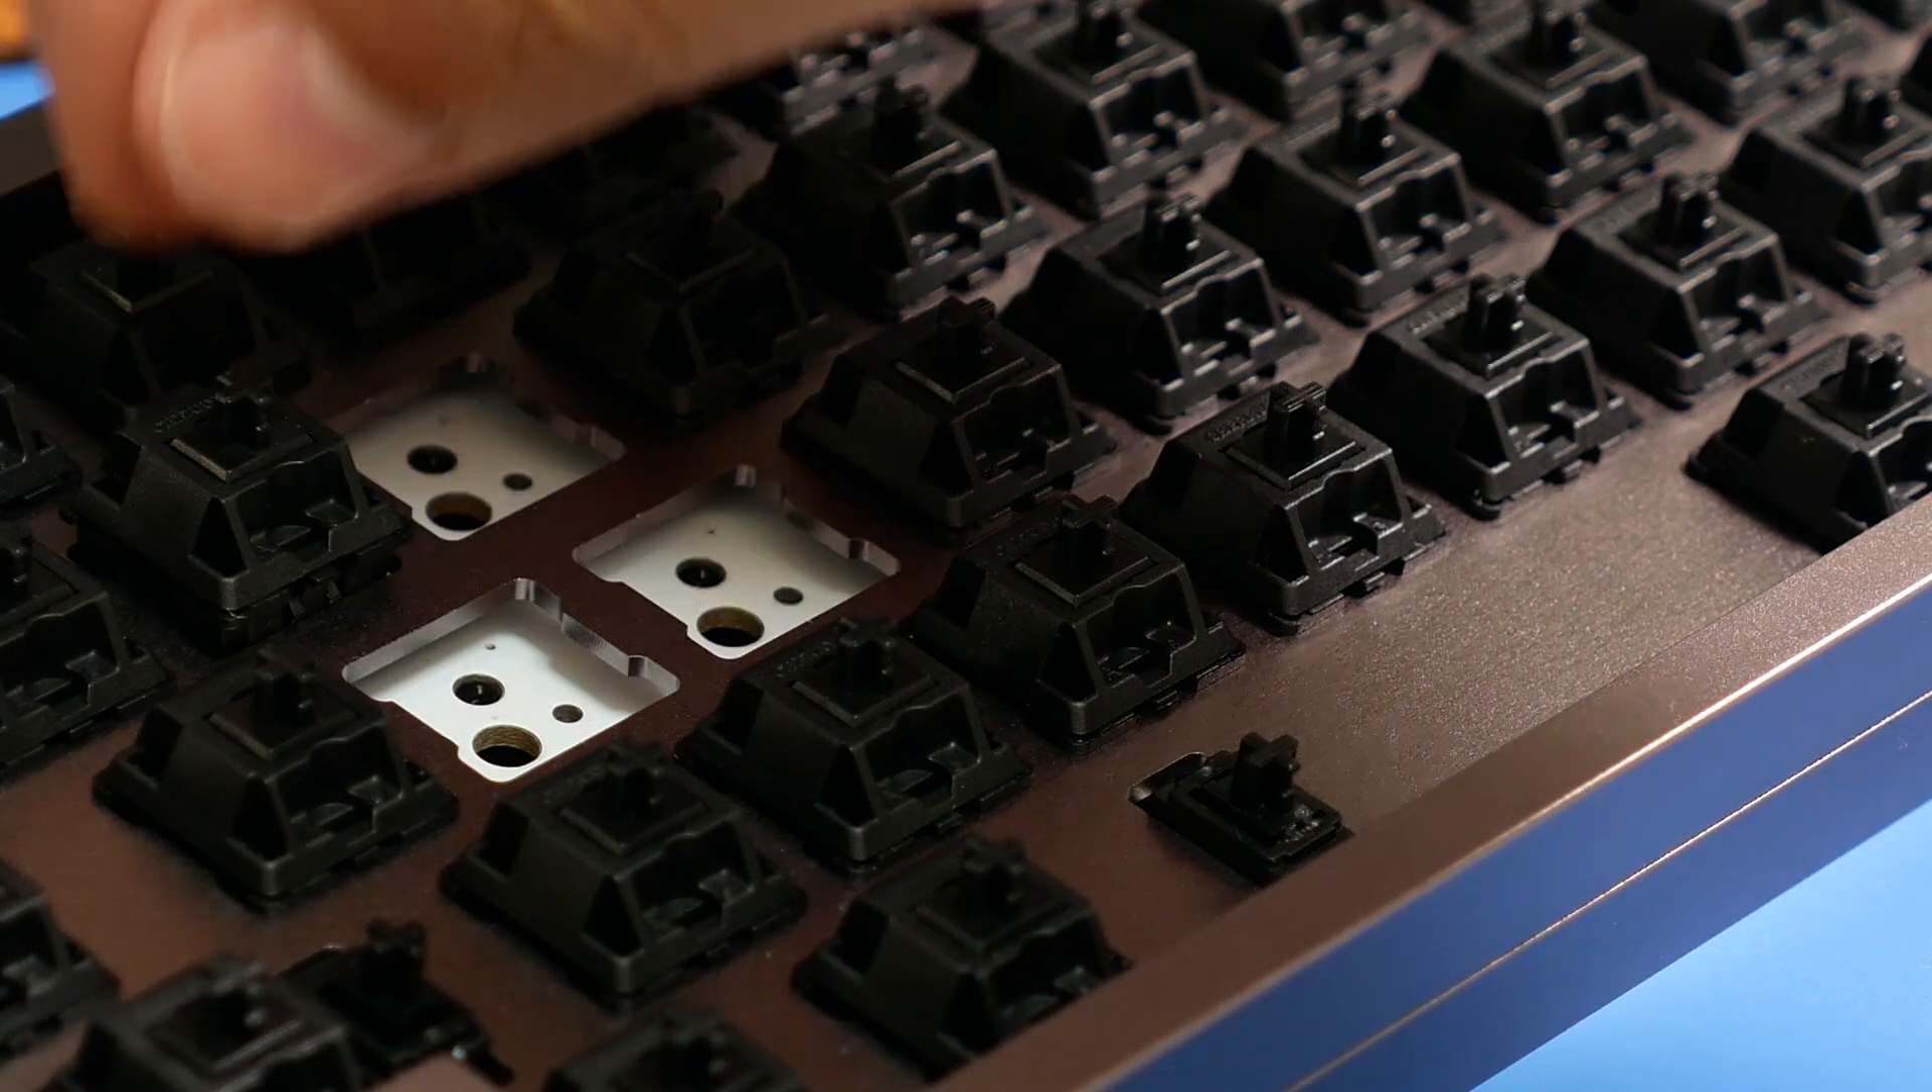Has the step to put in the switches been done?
No.